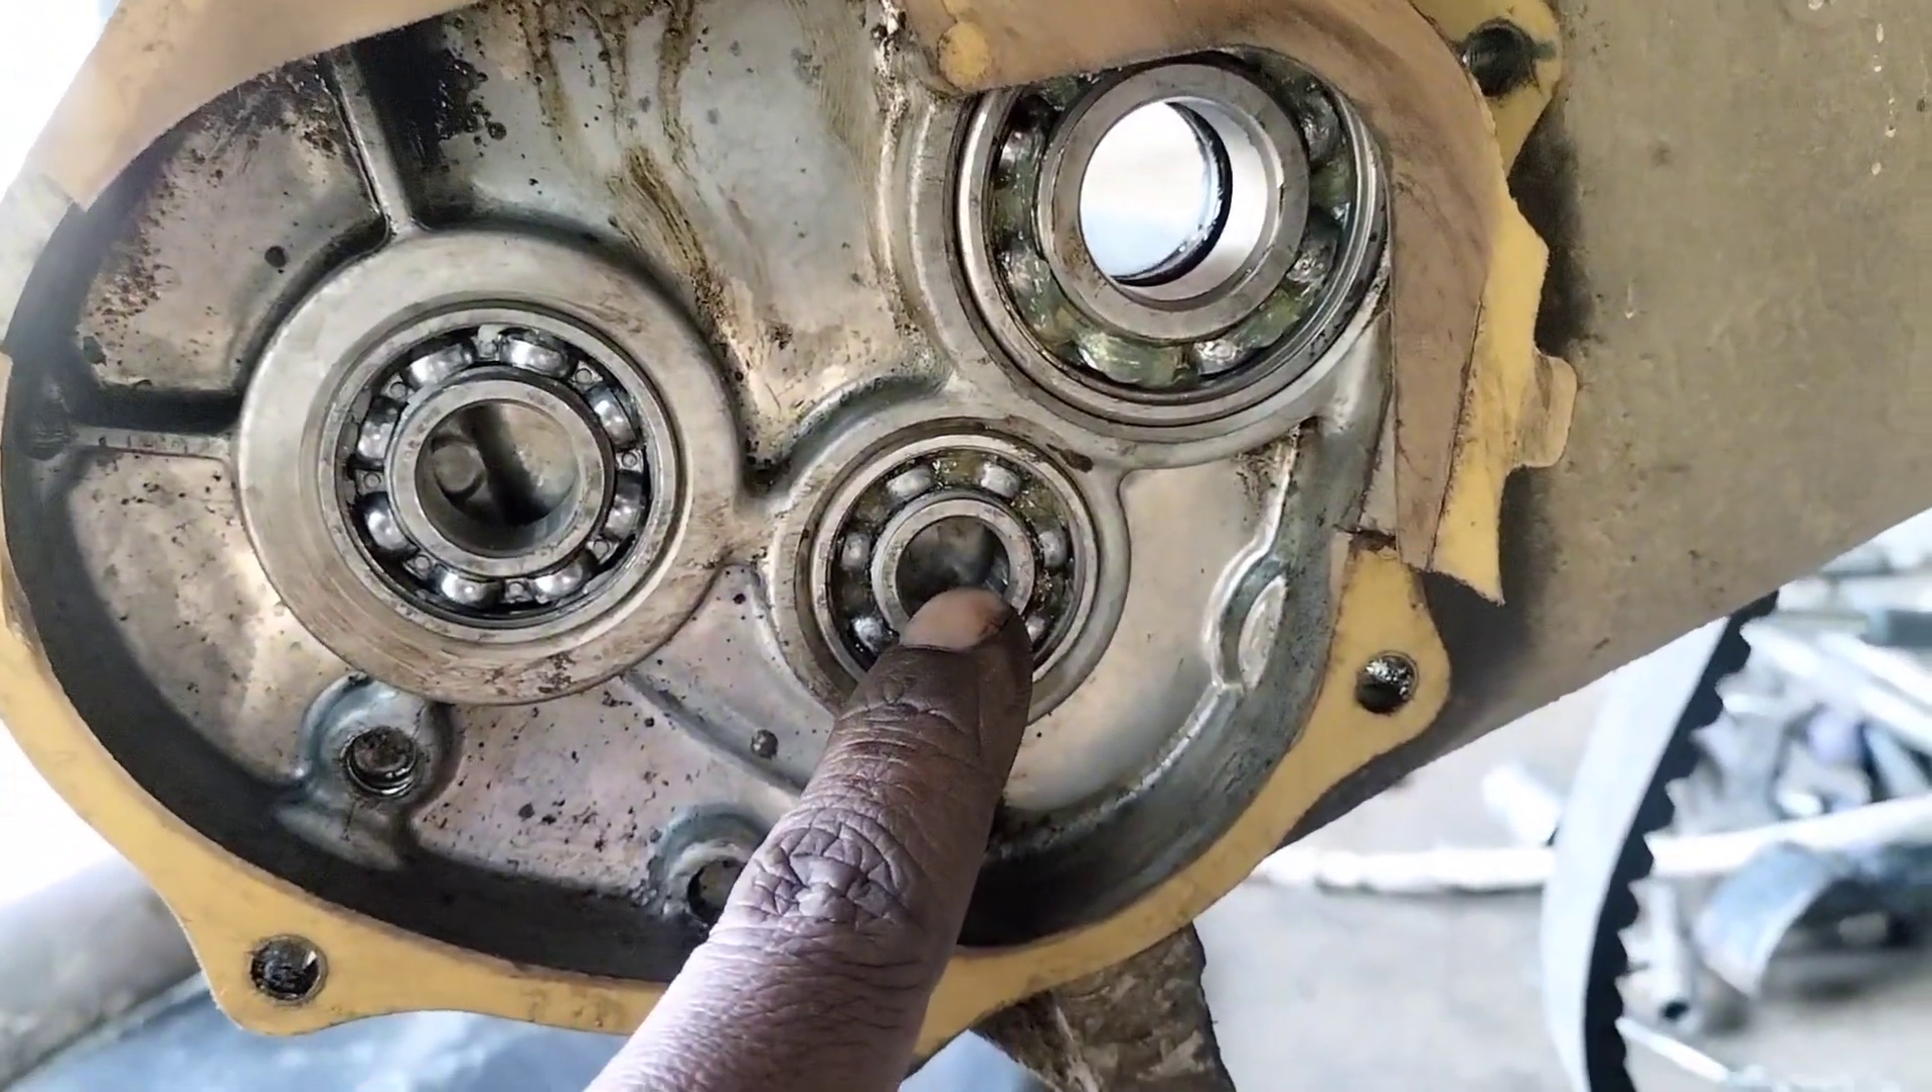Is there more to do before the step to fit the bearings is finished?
No.